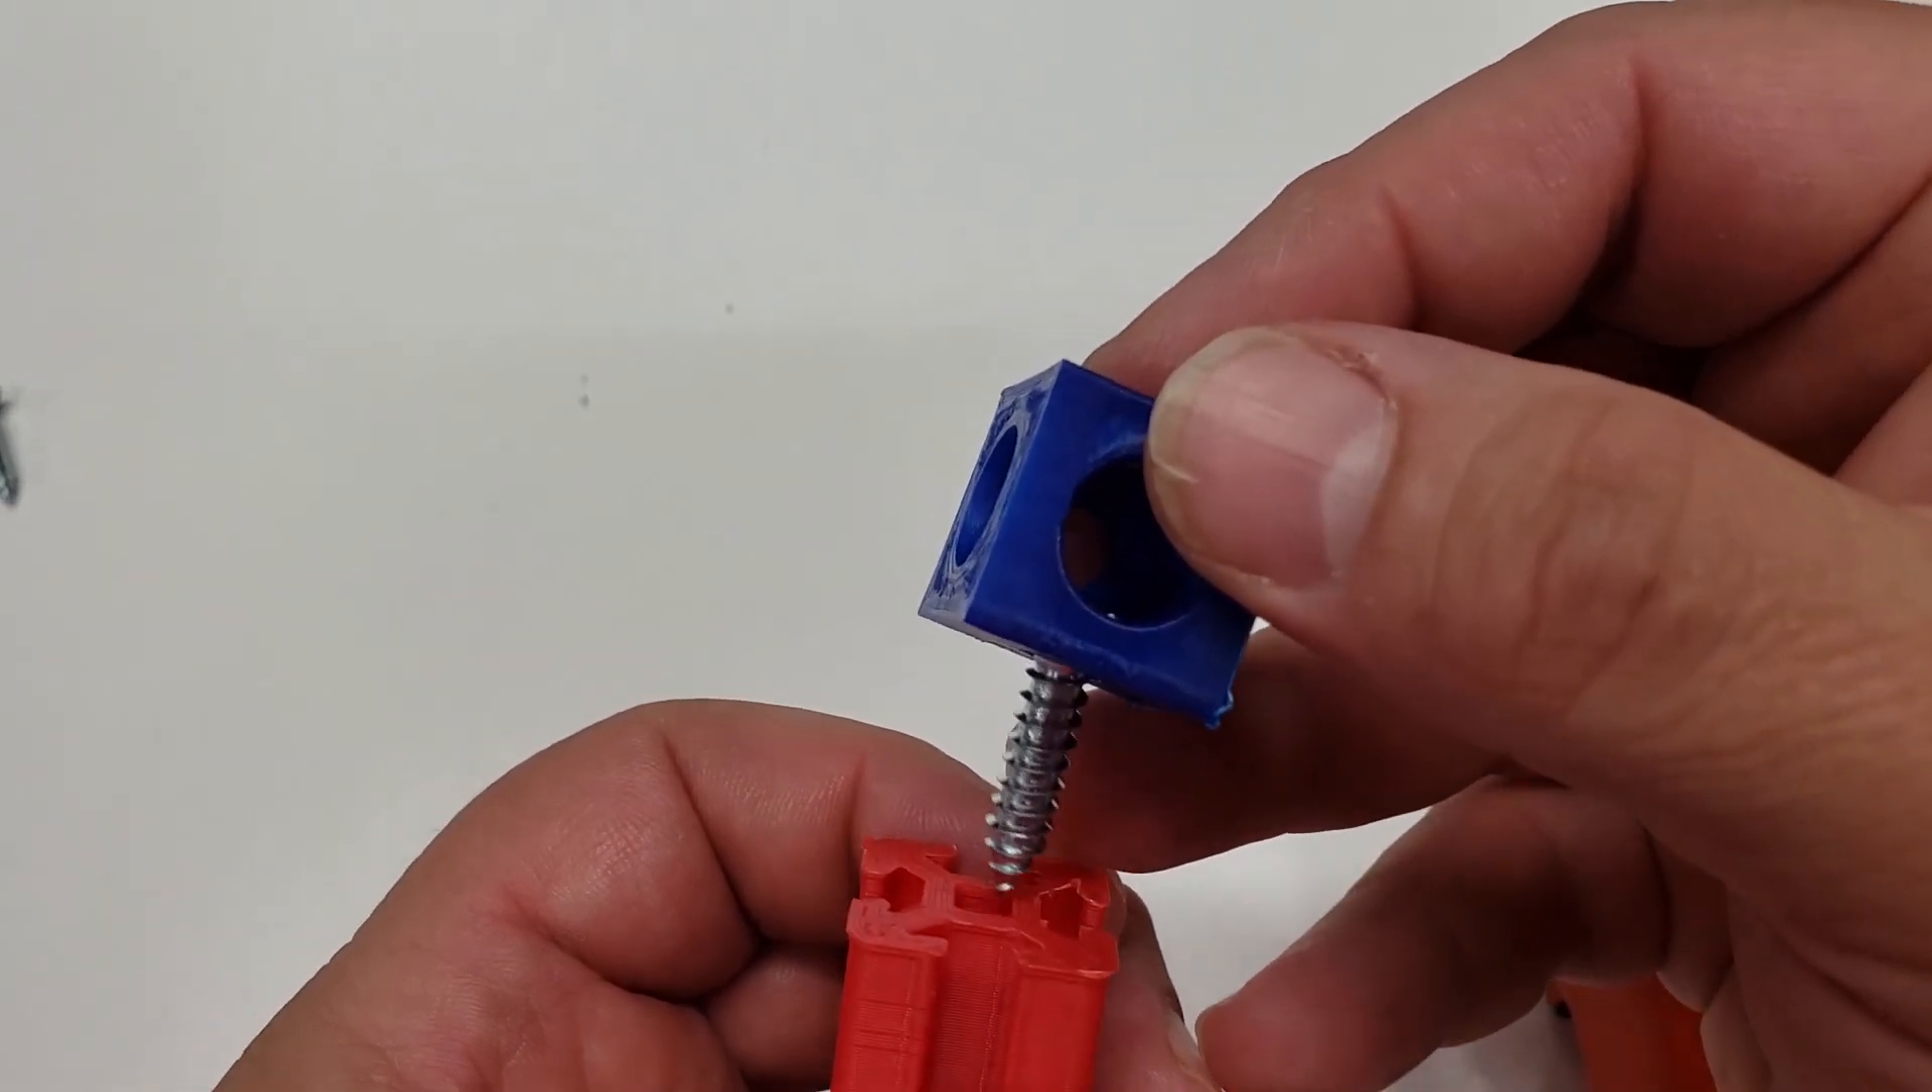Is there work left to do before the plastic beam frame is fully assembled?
Yes.